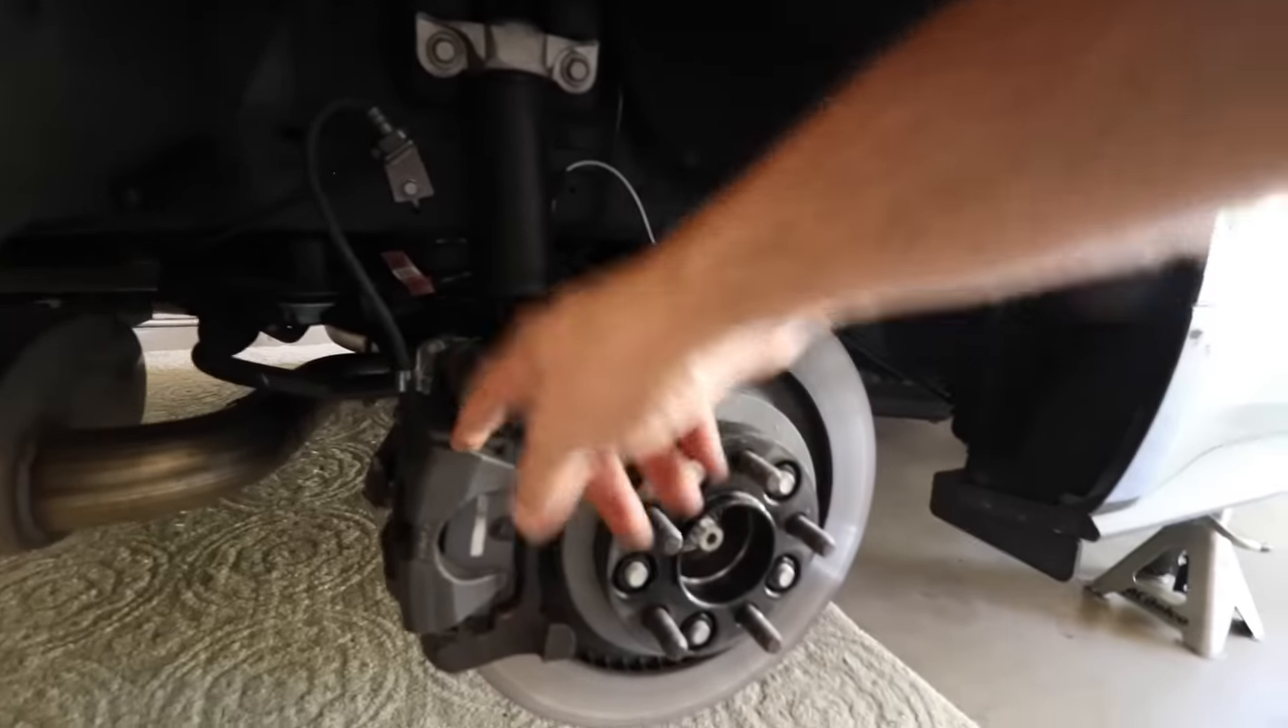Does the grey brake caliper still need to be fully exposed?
No.